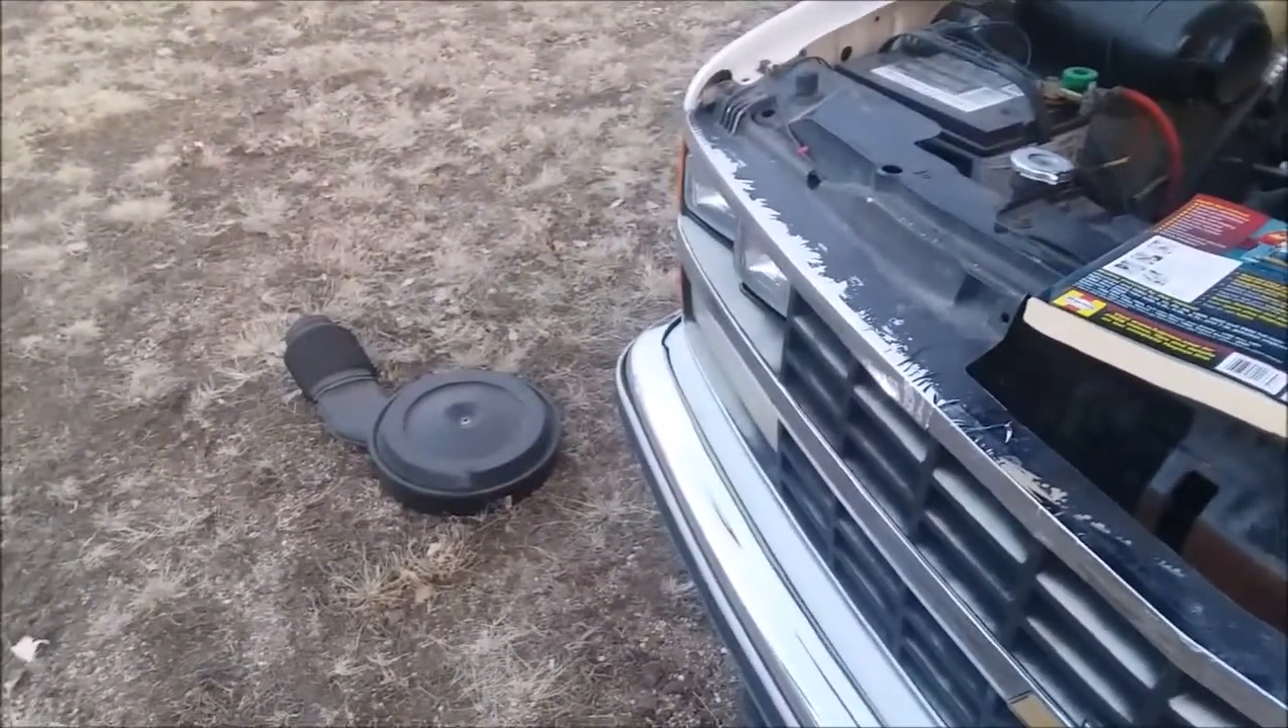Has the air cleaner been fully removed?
Yes.